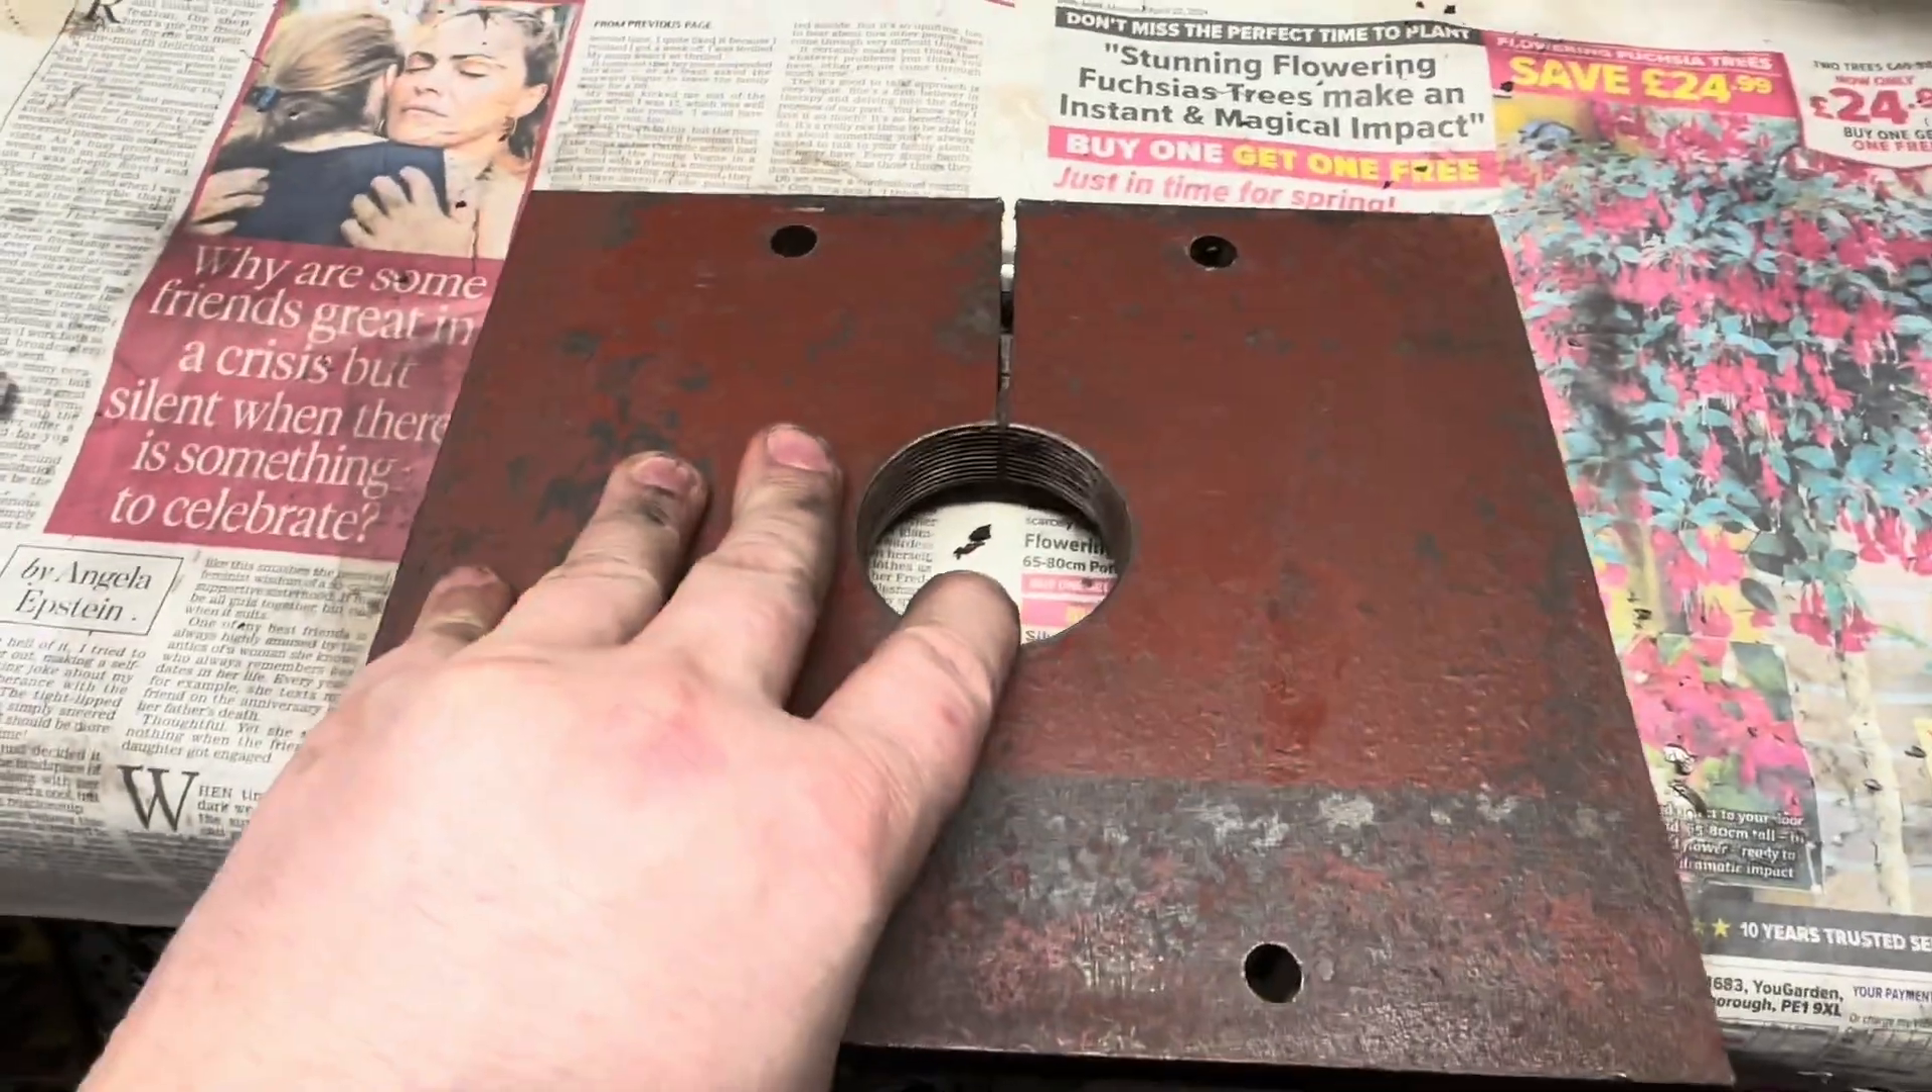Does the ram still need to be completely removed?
No.